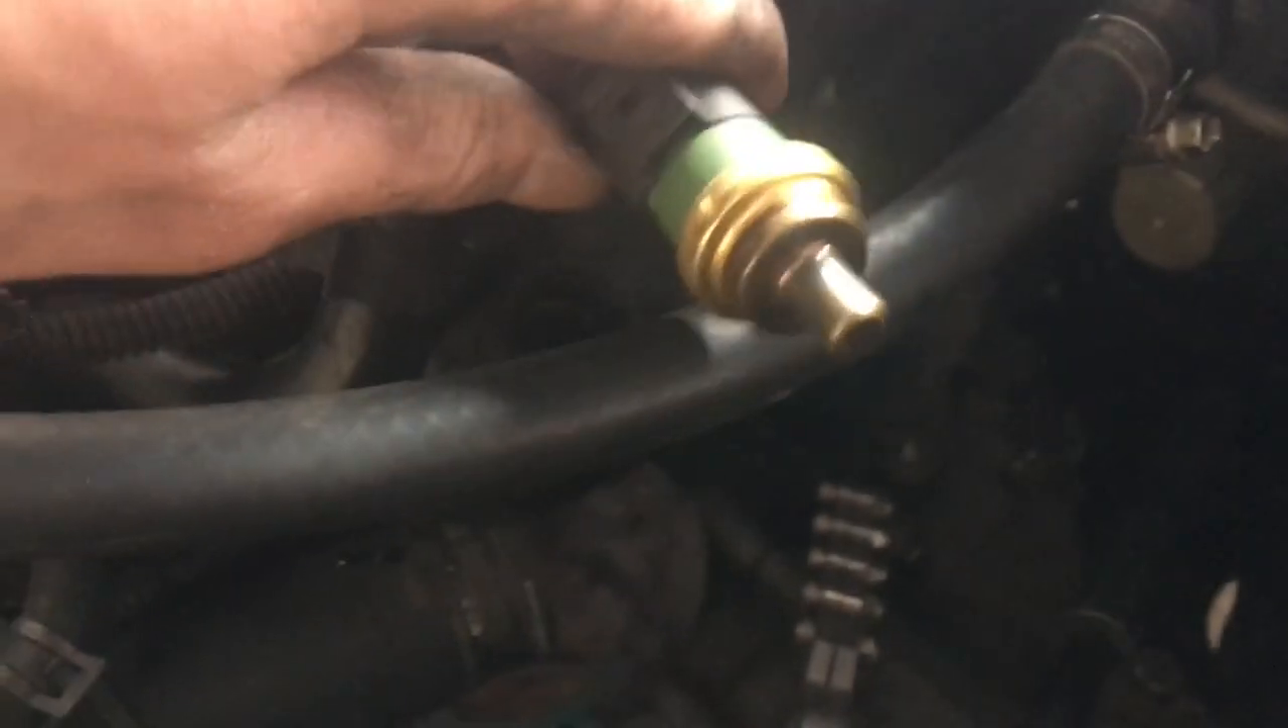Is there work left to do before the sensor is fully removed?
No.